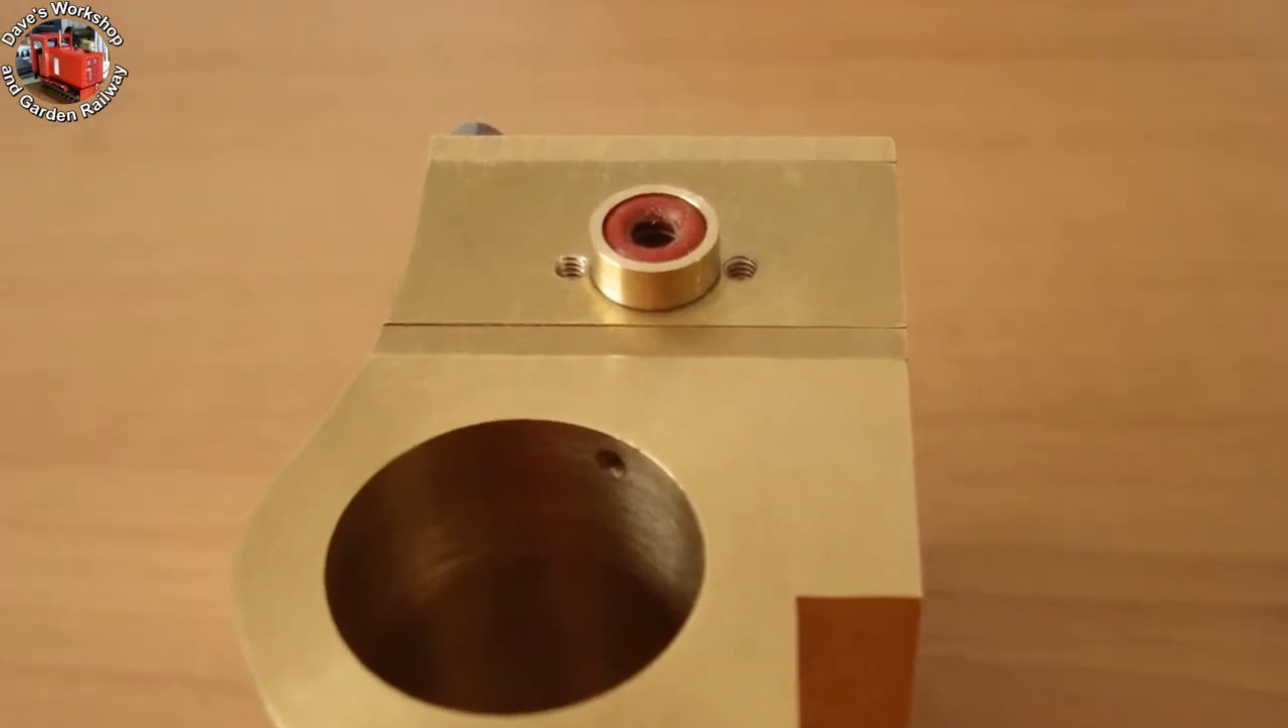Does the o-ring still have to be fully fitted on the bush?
No.